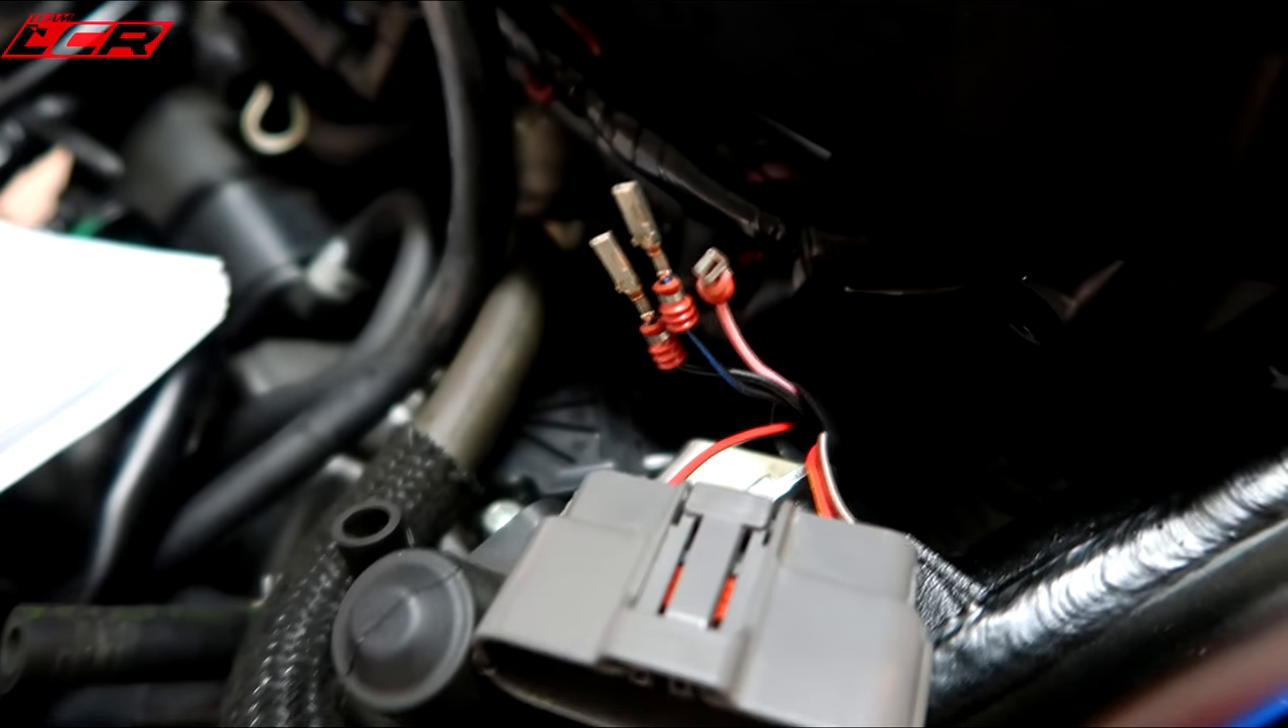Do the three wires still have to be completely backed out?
No.